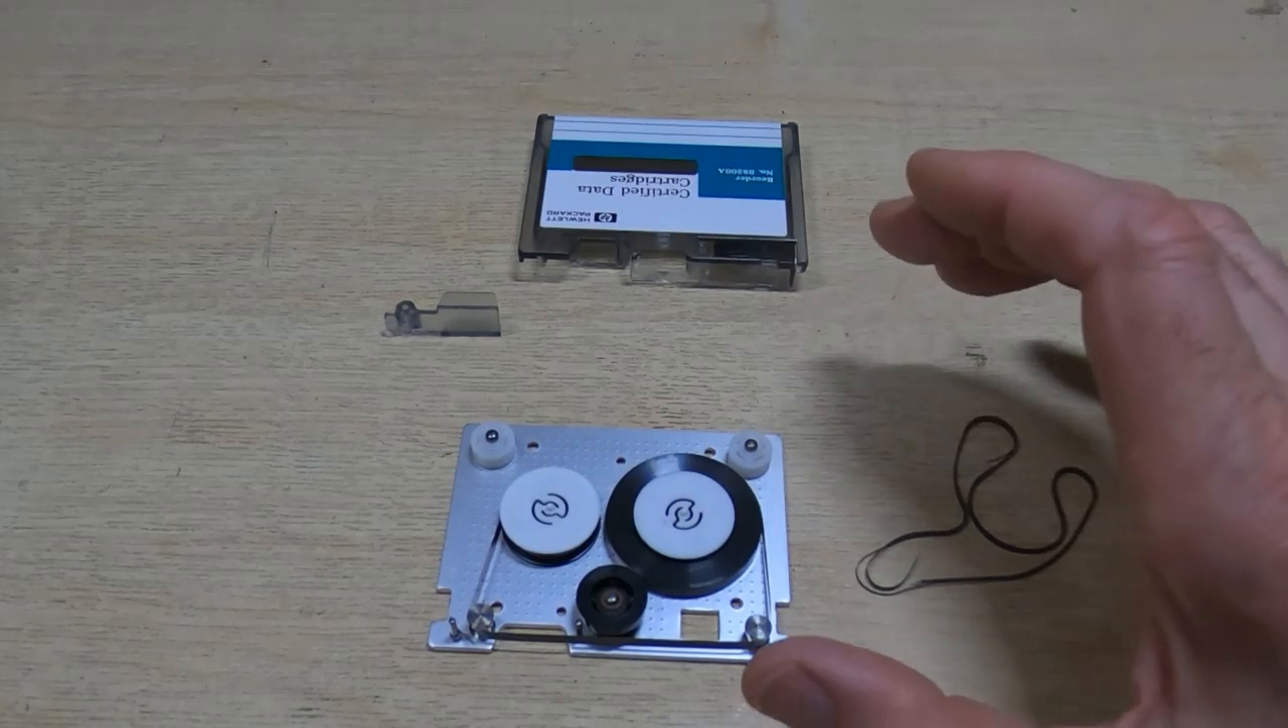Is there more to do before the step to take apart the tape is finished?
No.